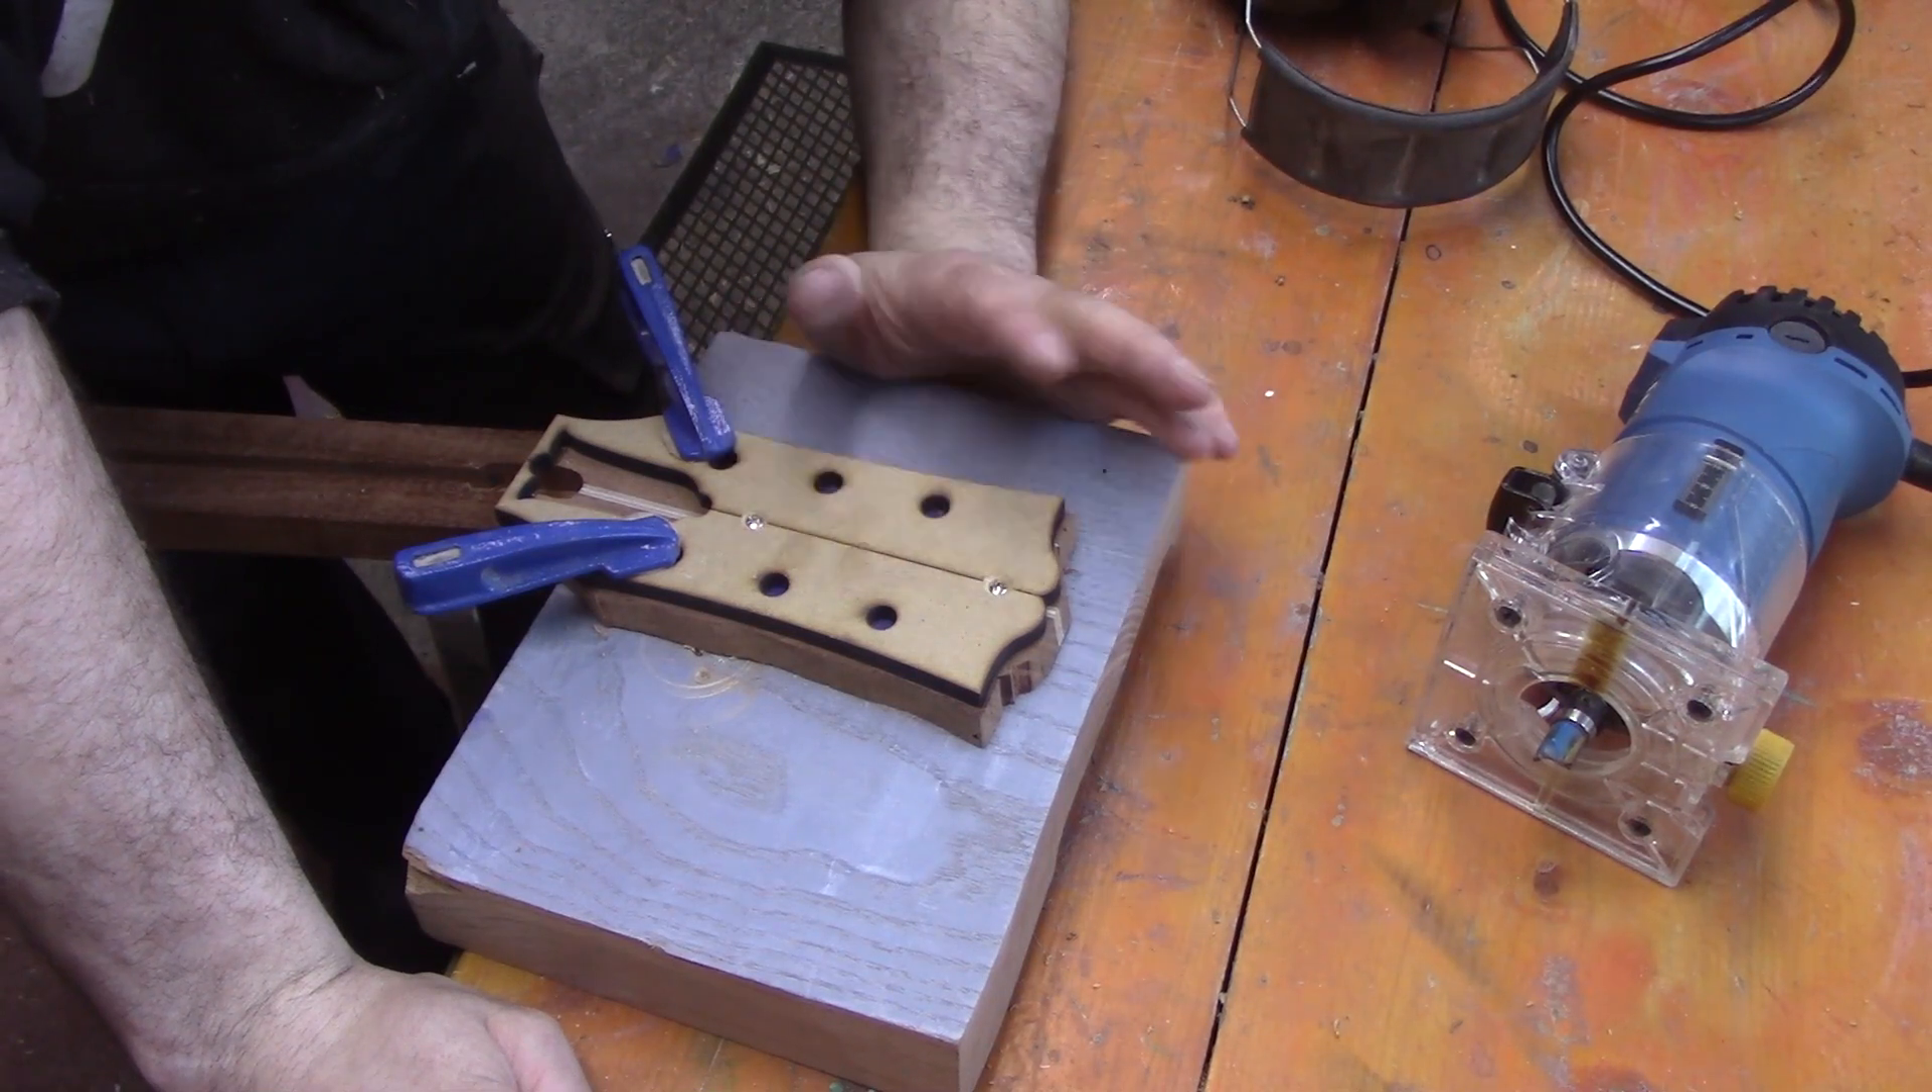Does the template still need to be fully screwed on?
No.